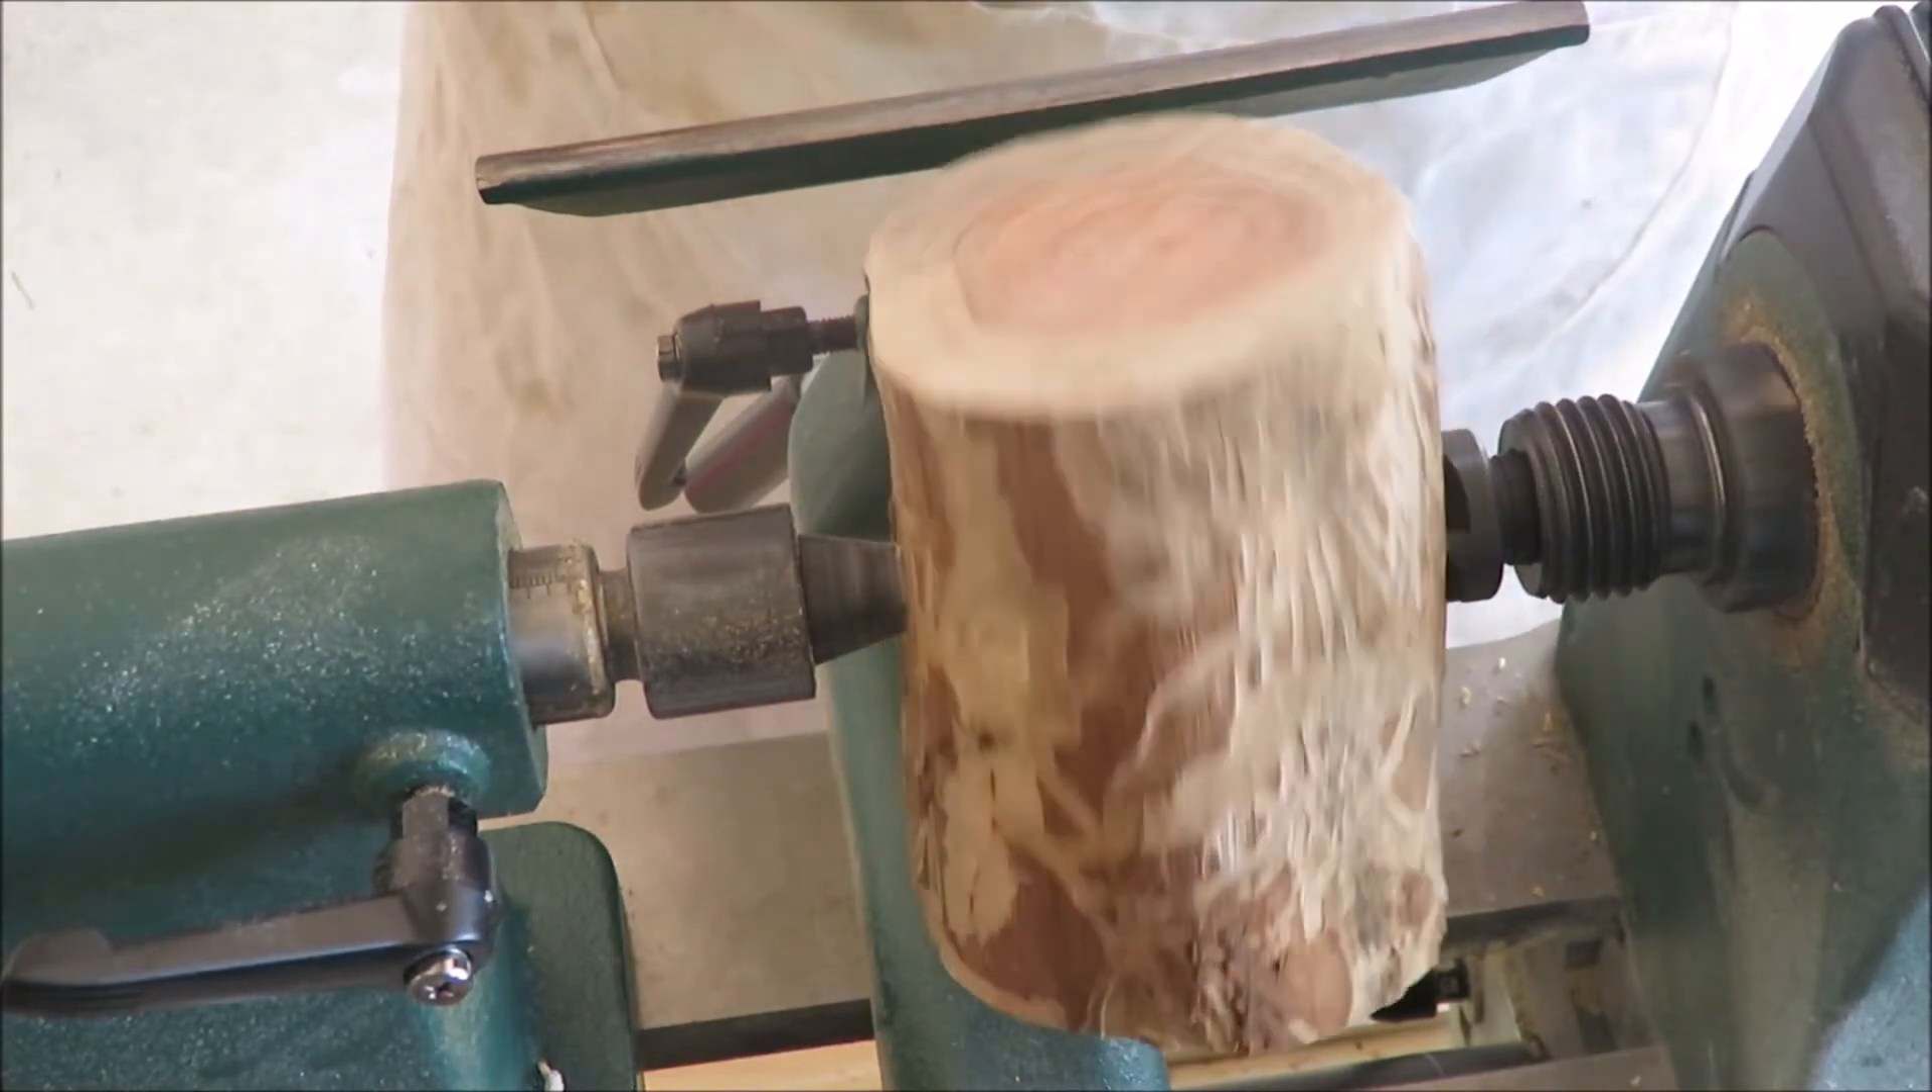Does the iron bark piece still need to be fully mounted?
No.